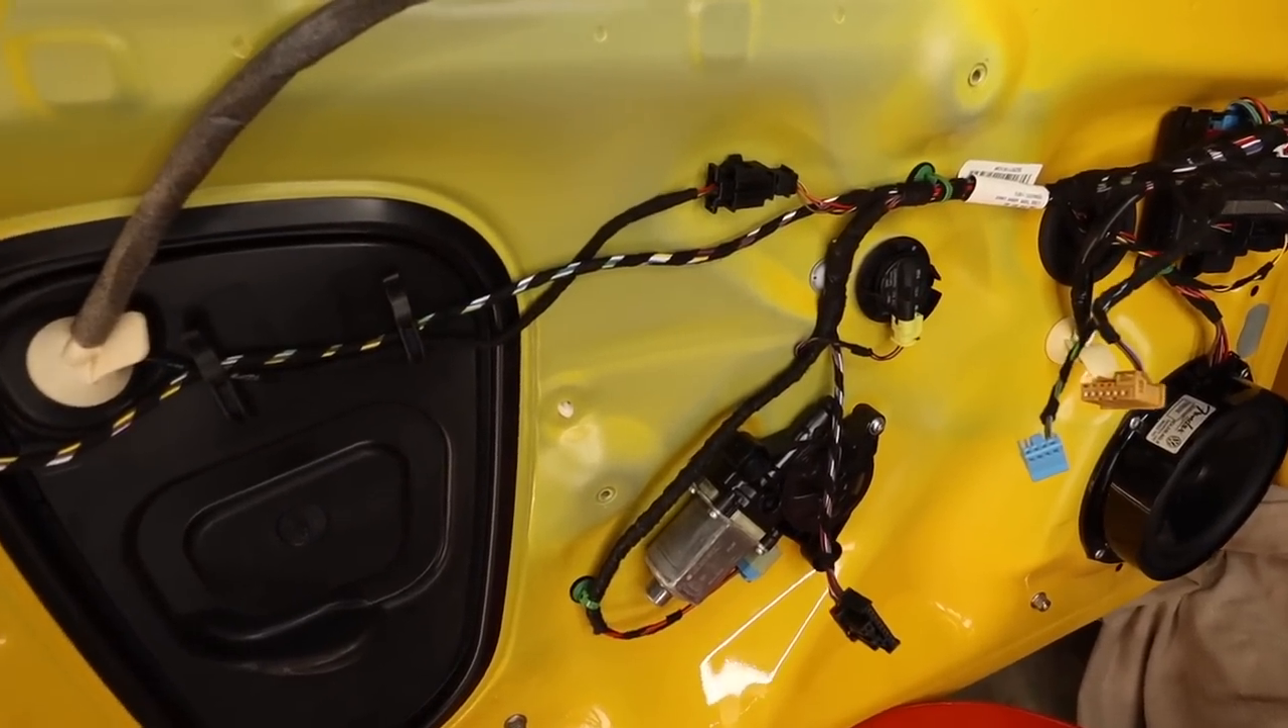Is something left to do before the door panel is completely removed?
No.